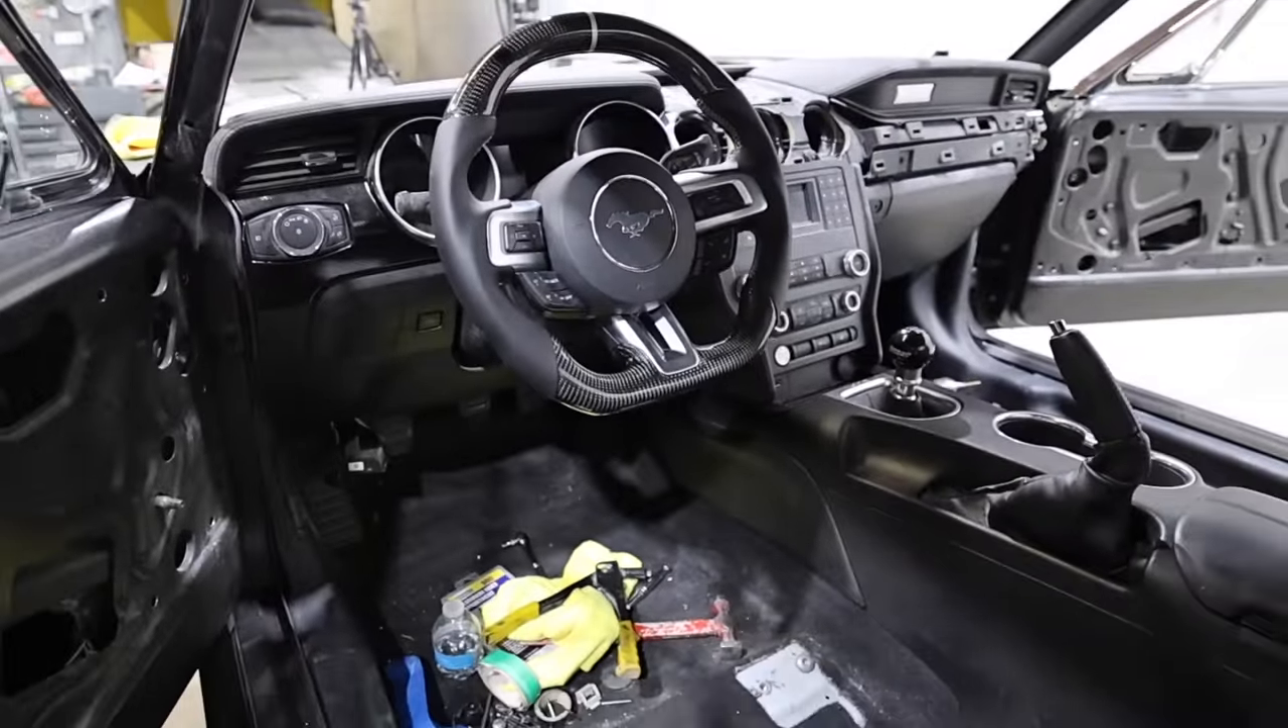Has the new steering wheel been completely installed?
Yes.